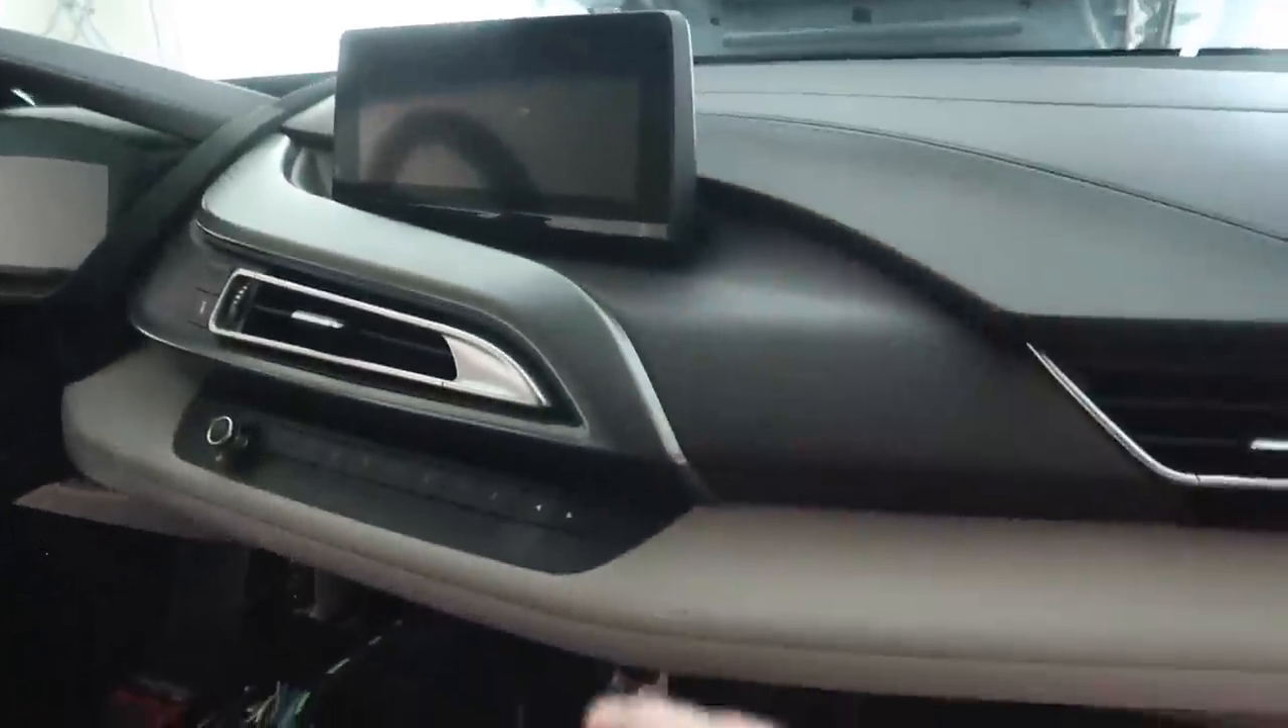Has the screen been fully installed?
Yes.